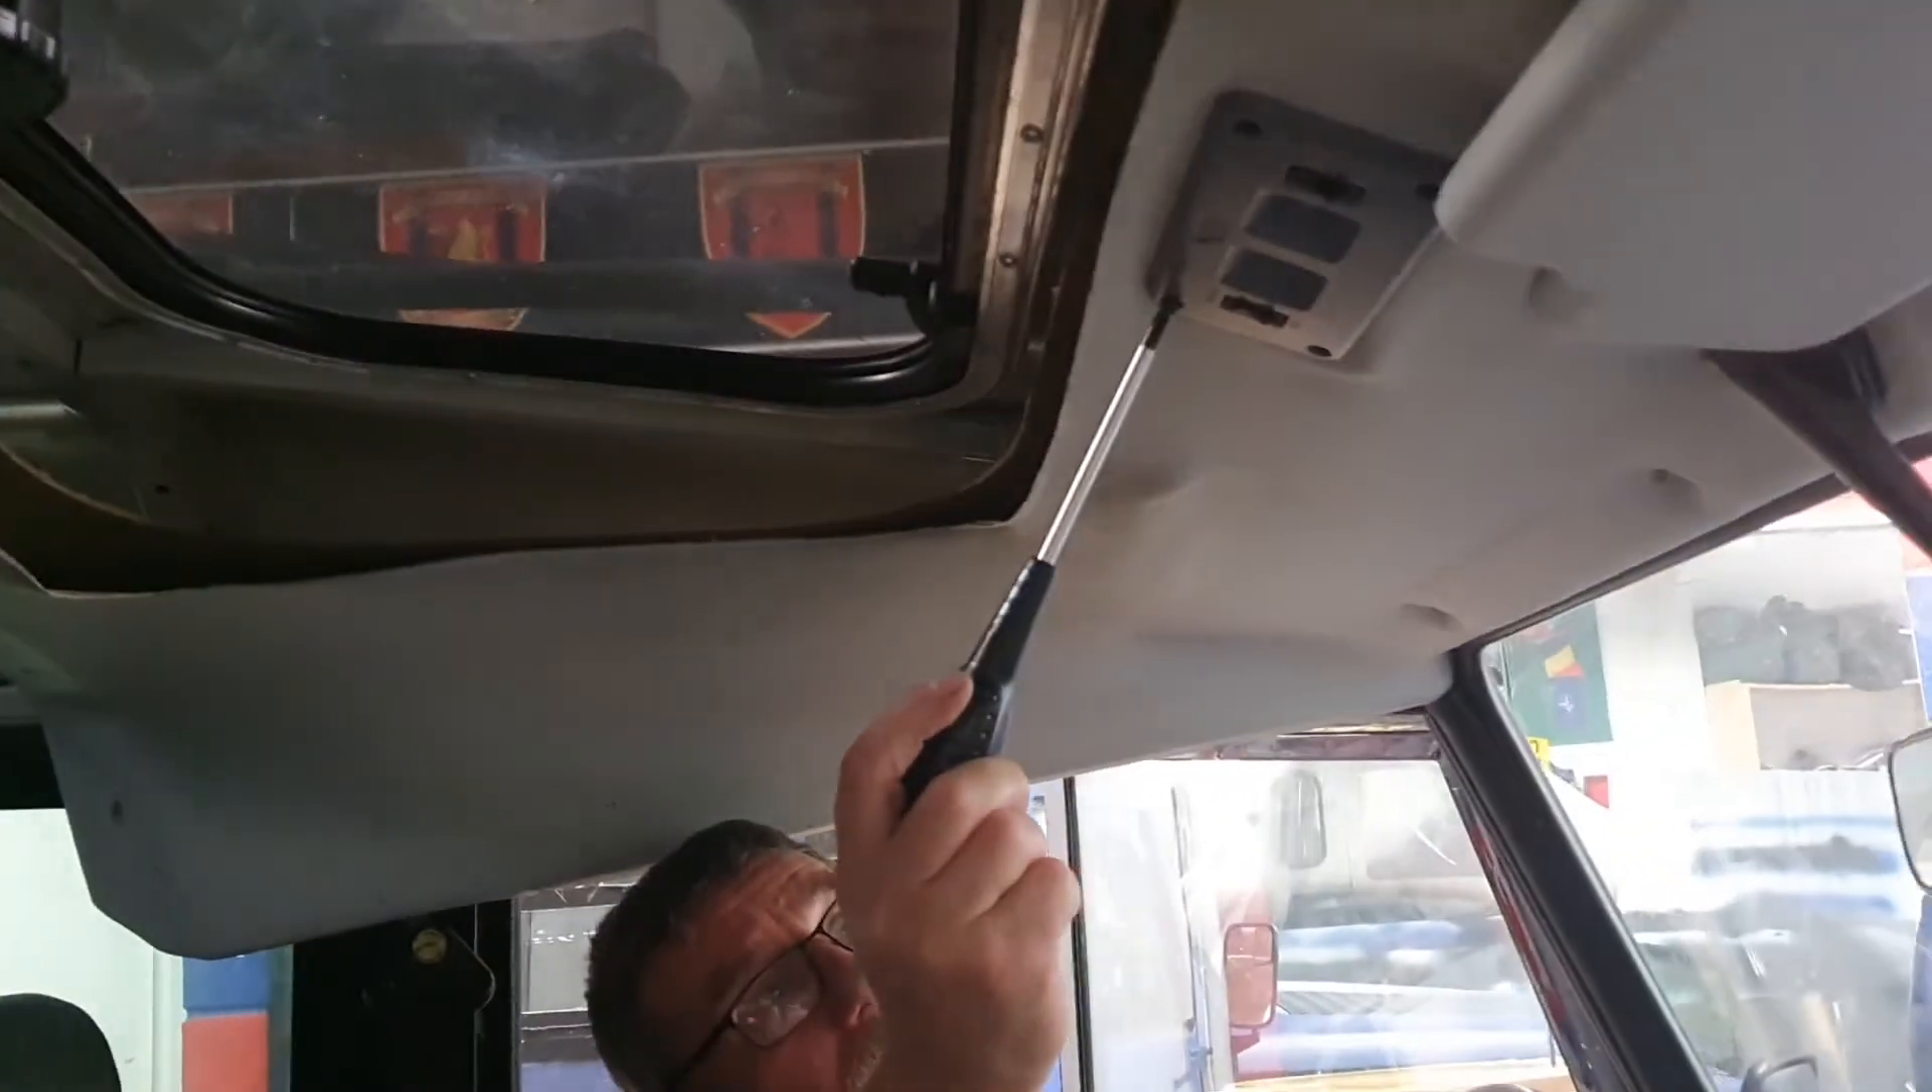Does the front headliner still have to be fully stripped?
Yes.